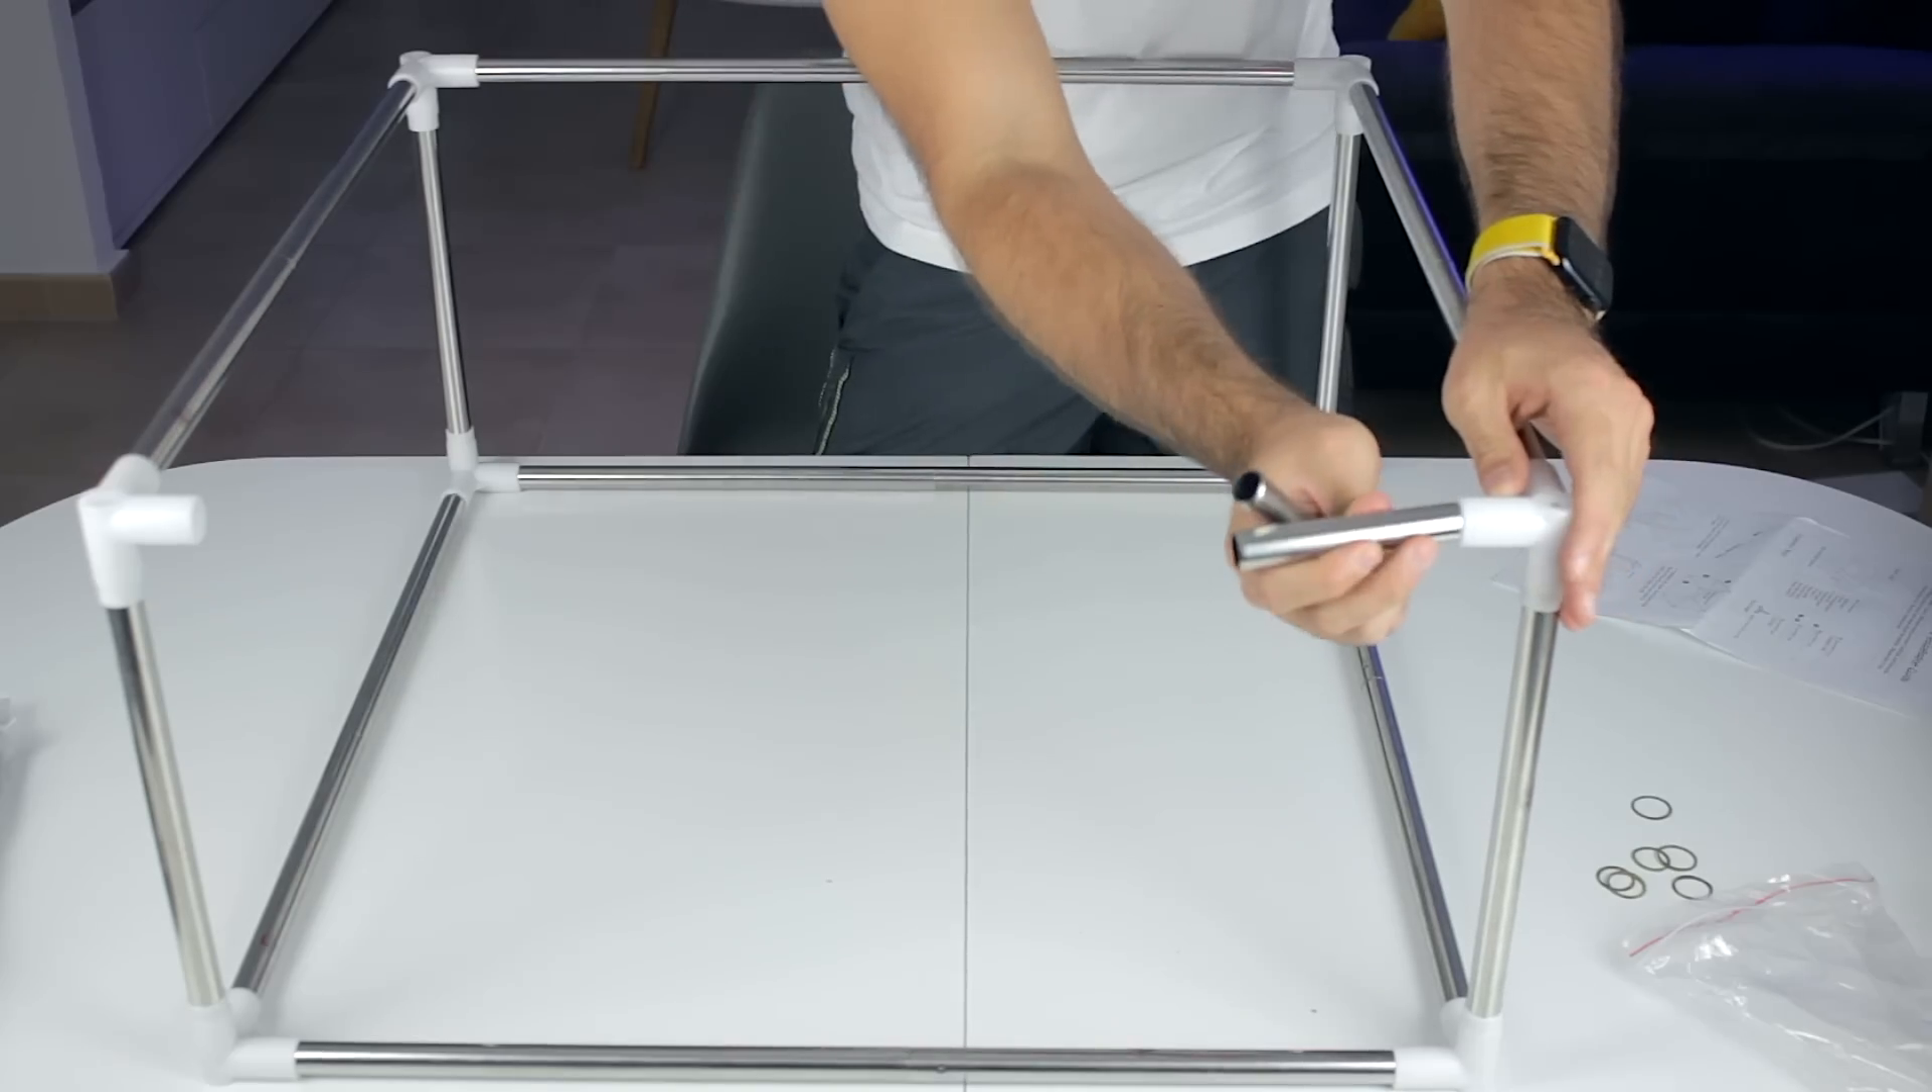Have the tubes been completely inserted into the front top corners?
No.